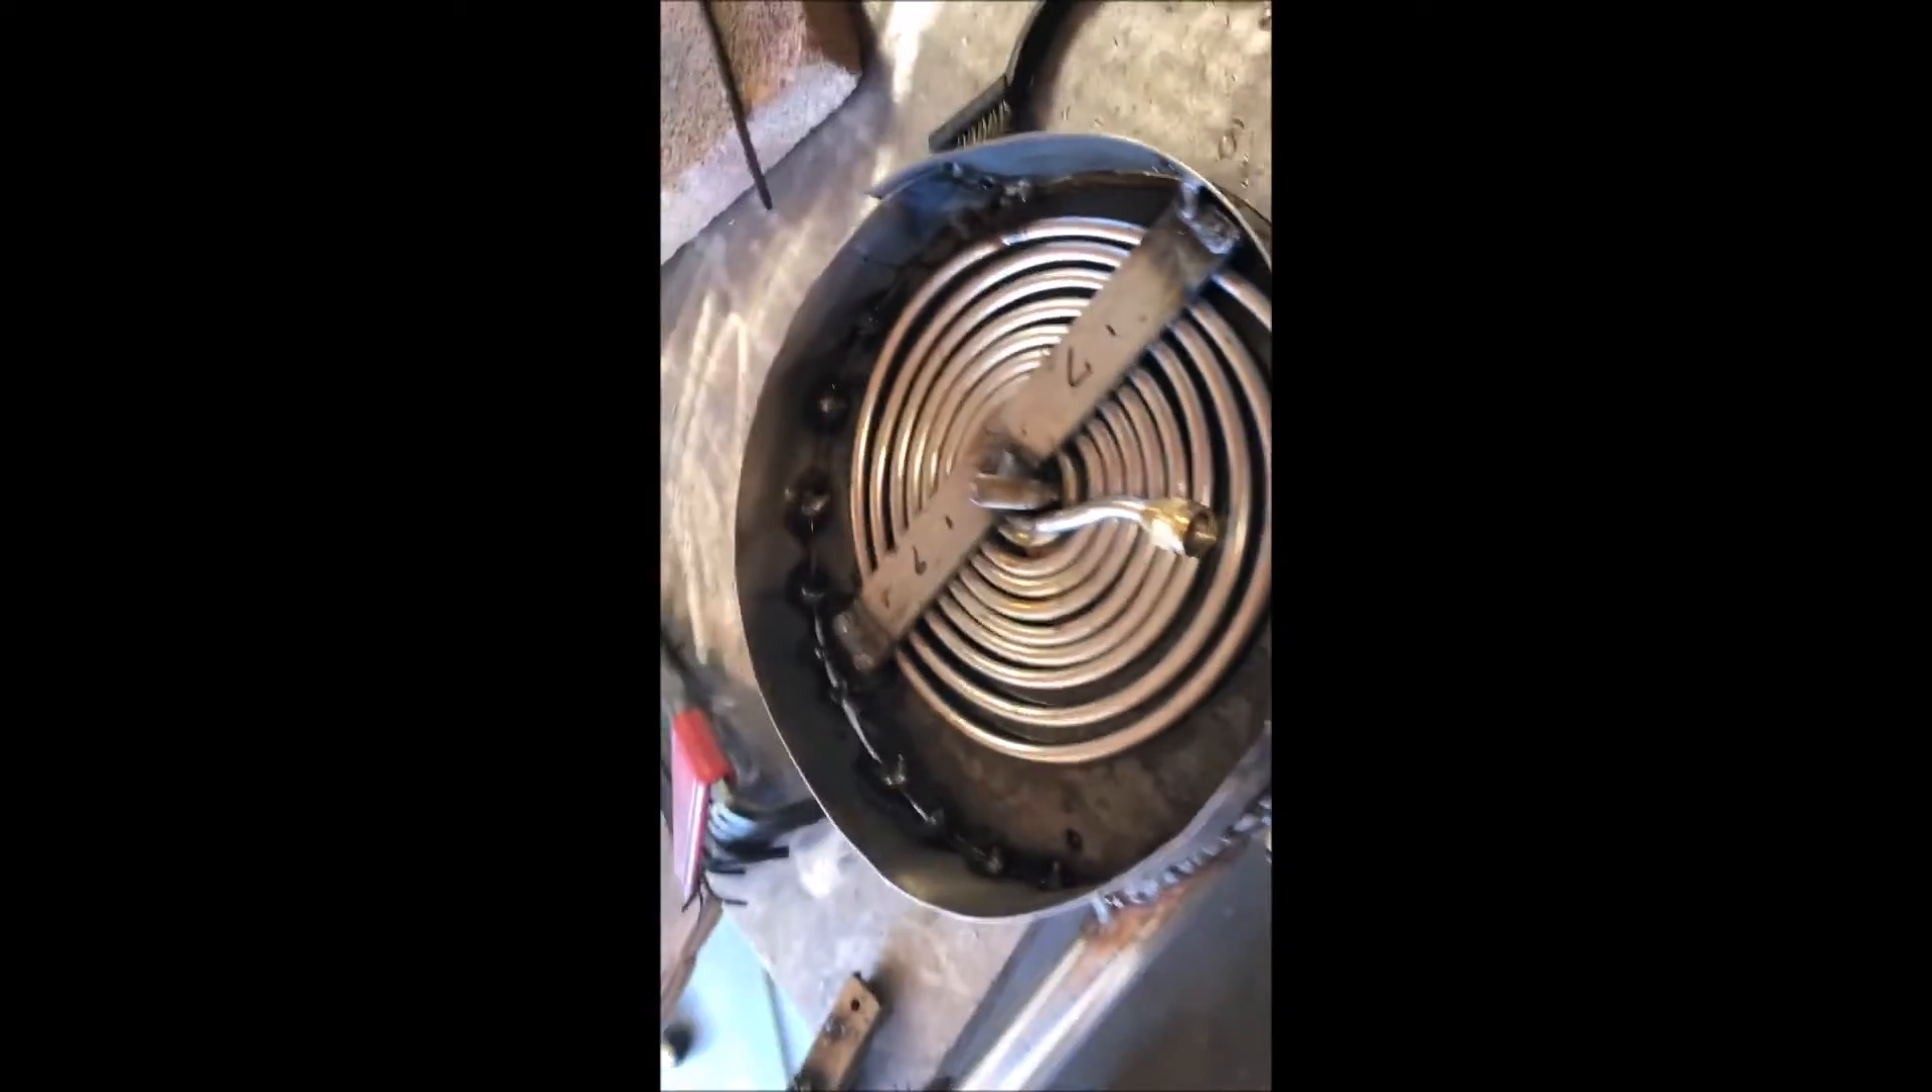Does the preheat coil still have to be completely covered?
Yes.